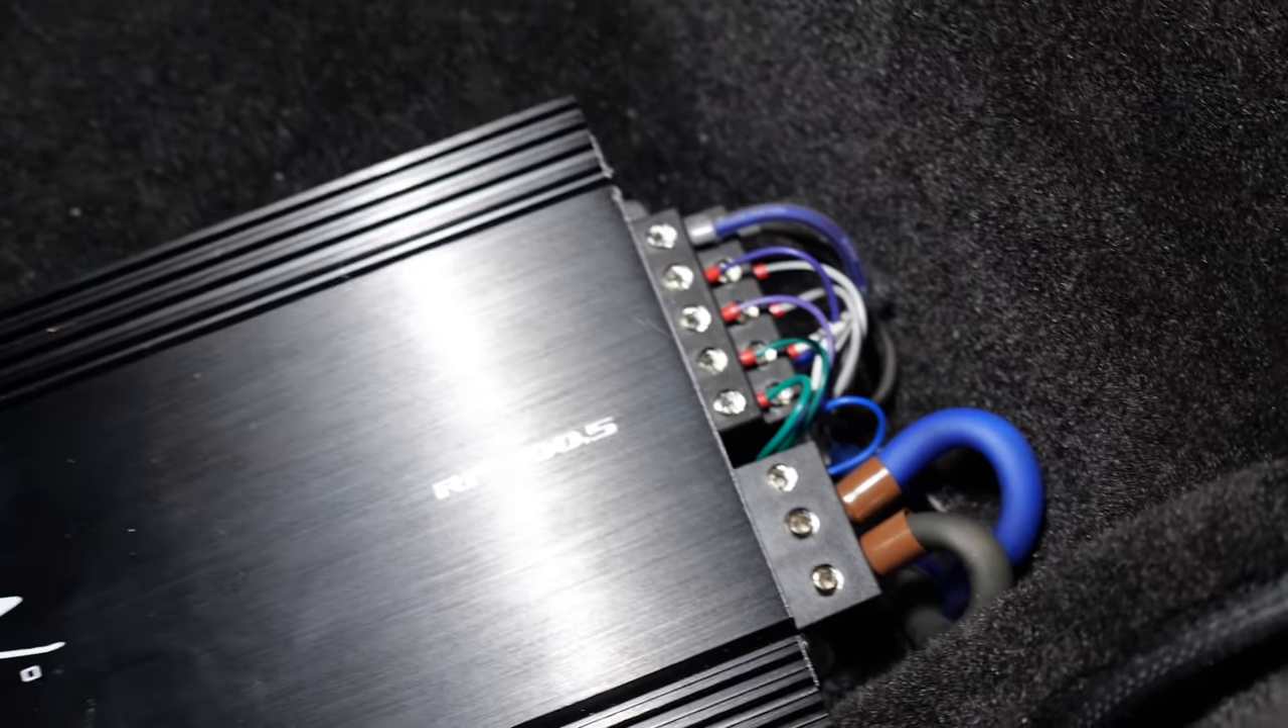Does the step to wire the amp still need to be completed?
No.